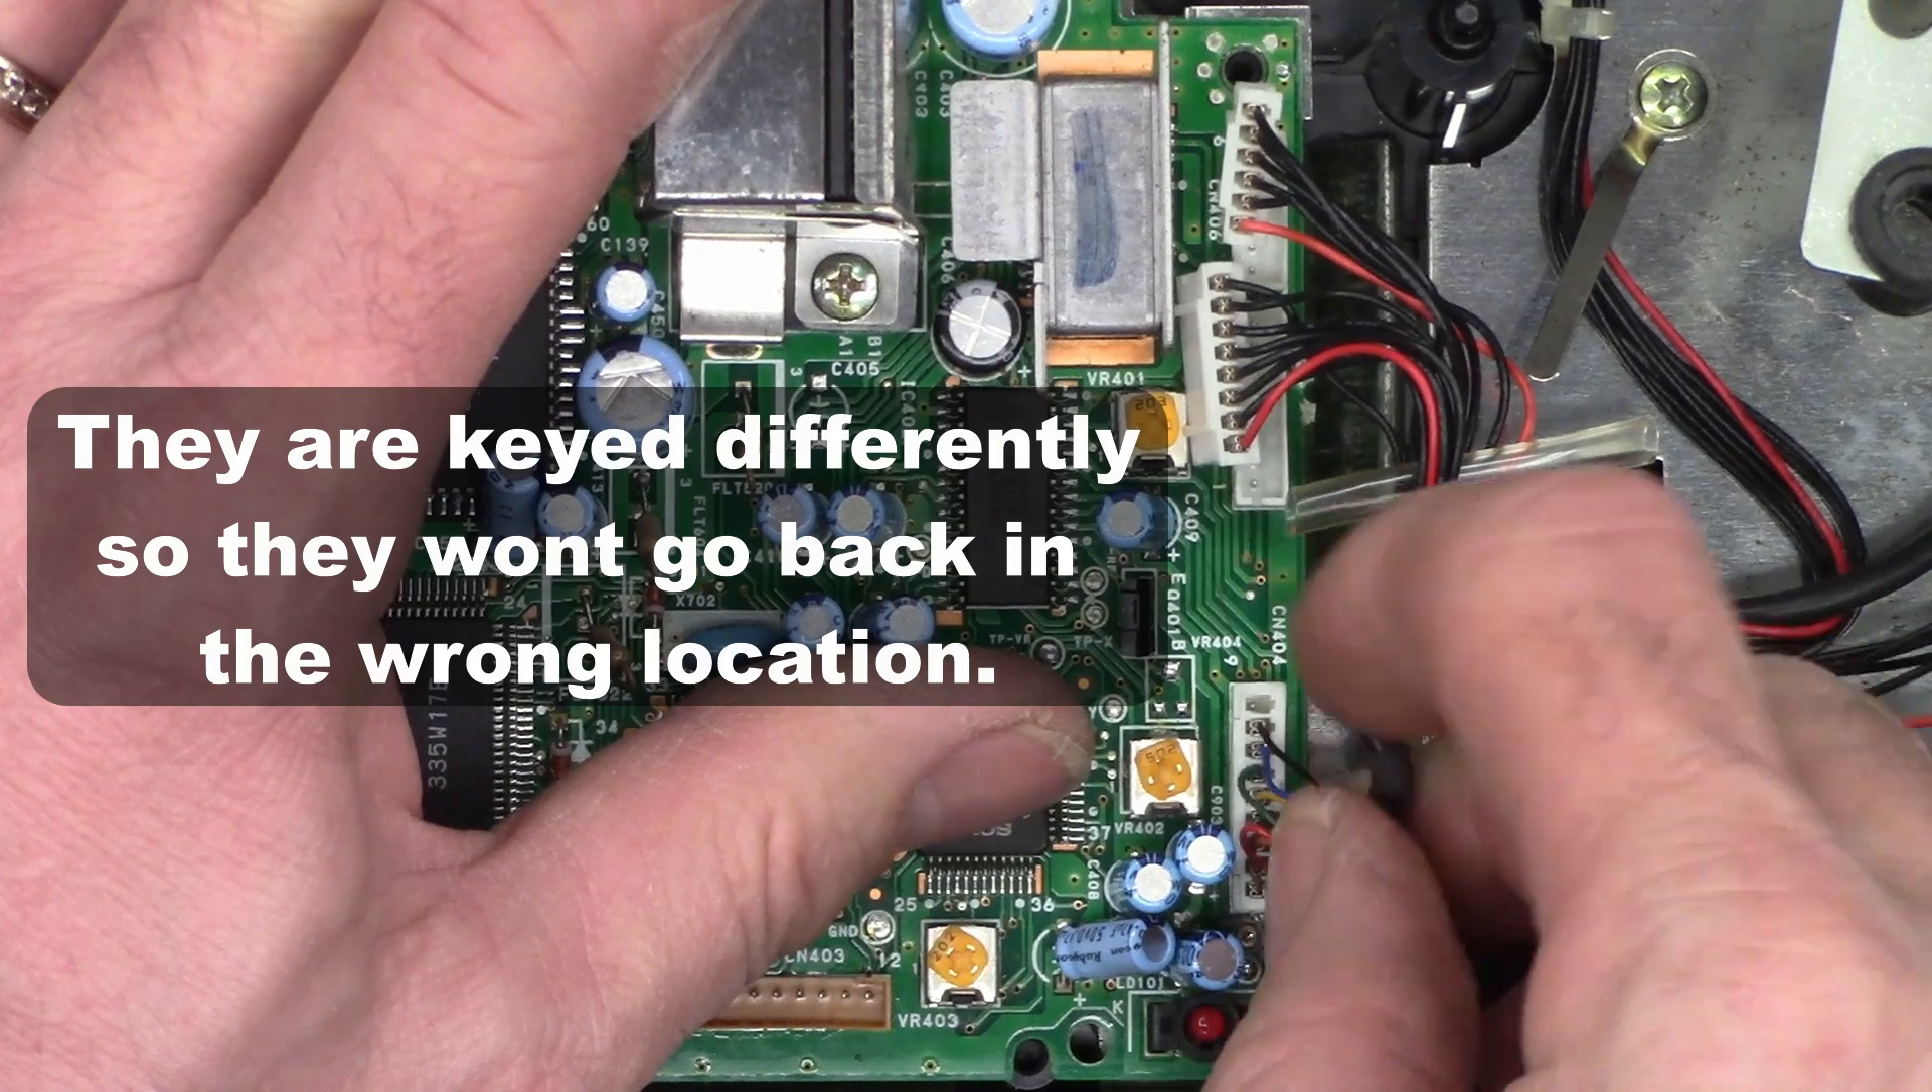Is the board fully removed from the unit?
No.